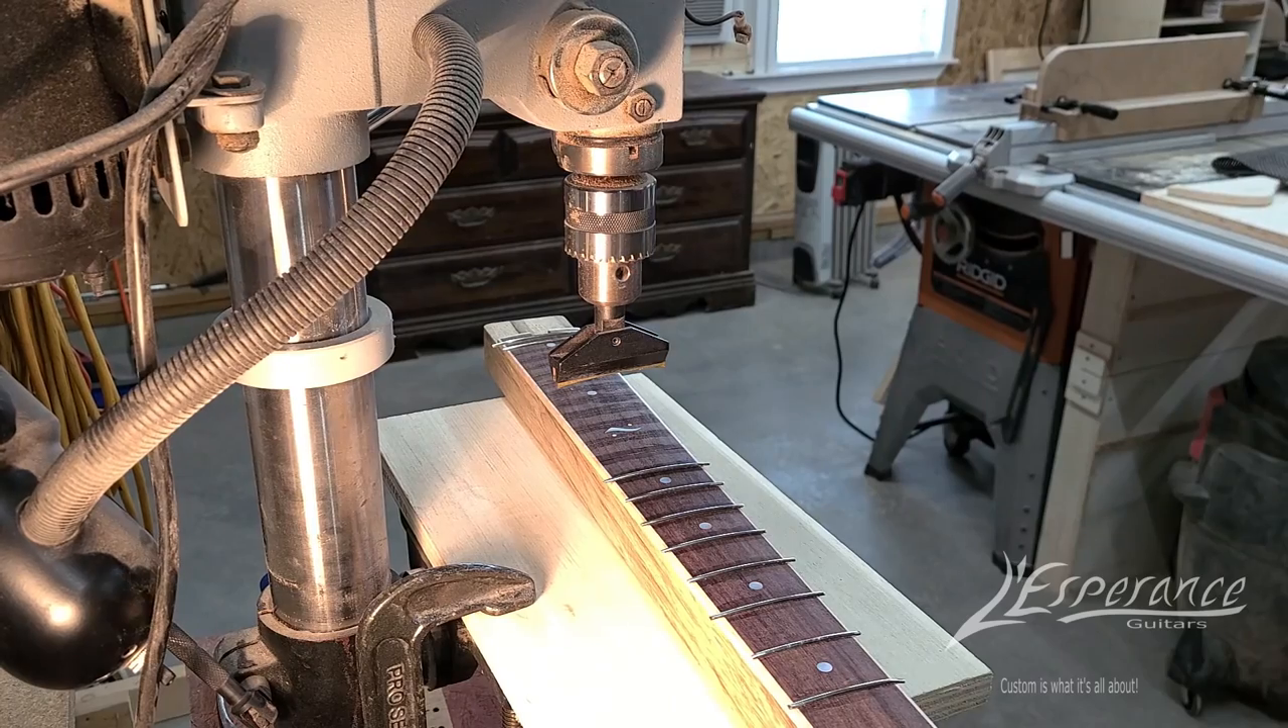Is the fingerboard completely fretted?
No.